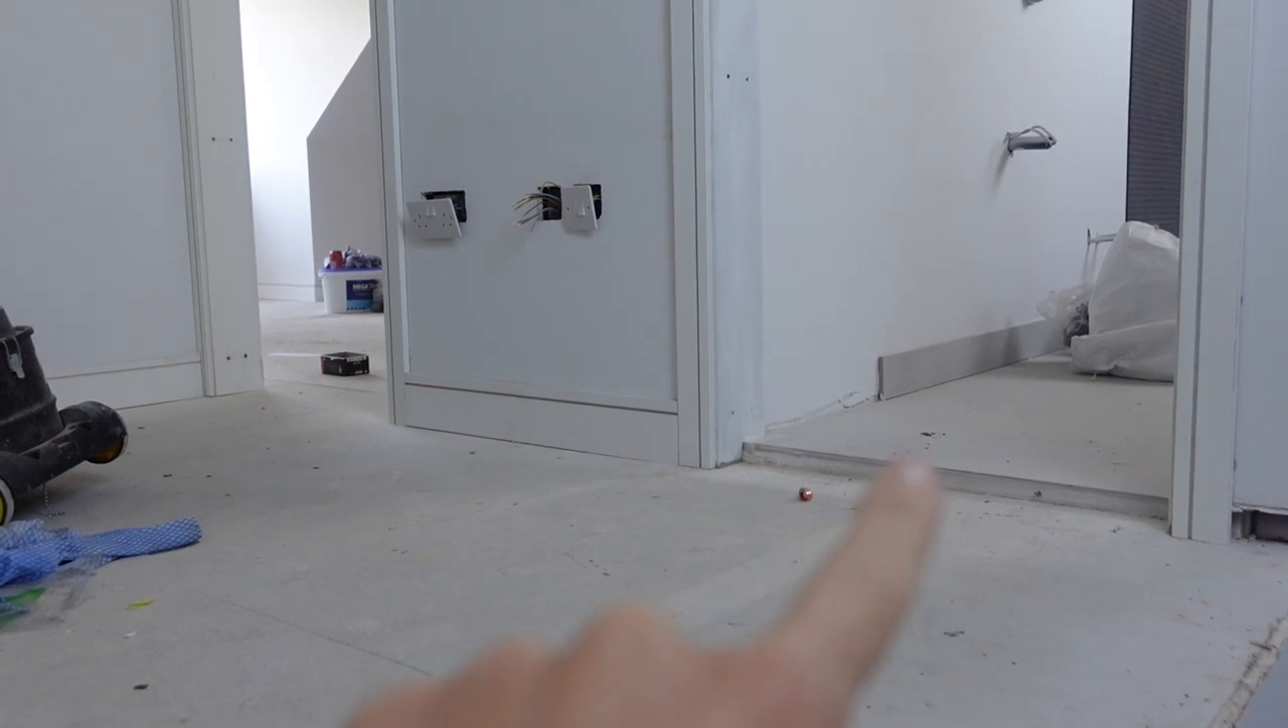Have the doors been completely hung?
No.